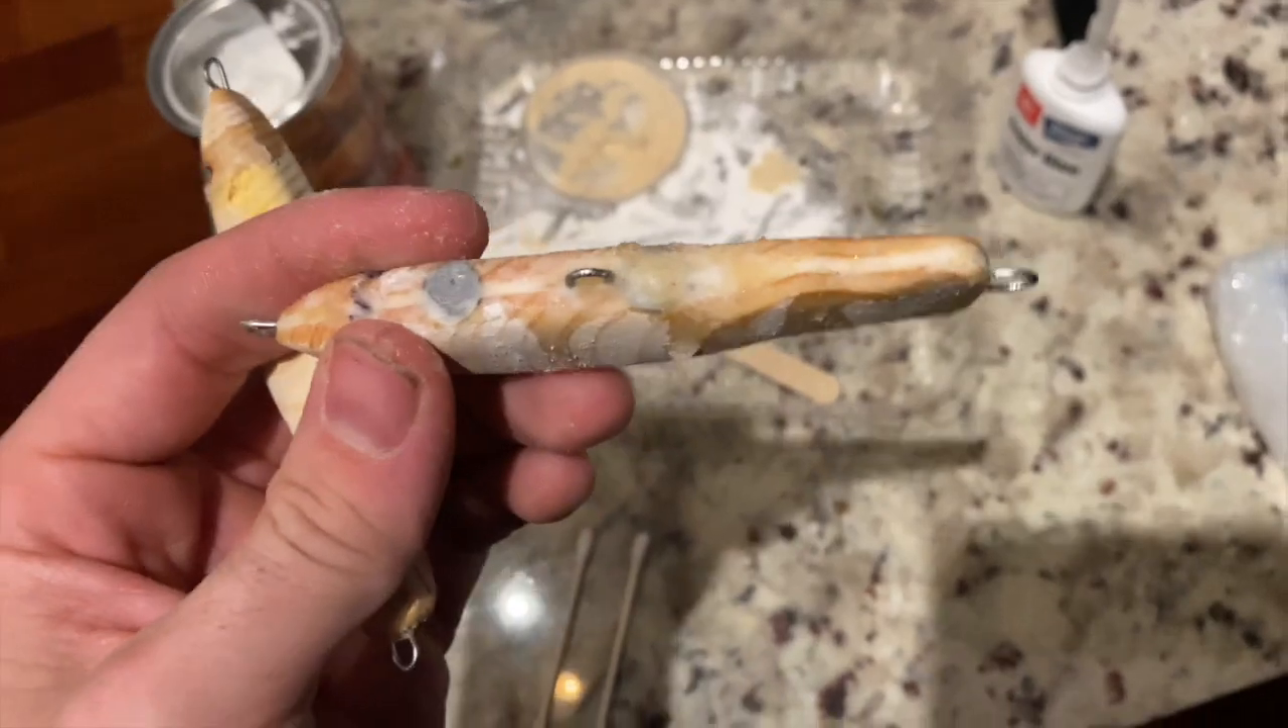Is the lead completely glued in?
Yes.